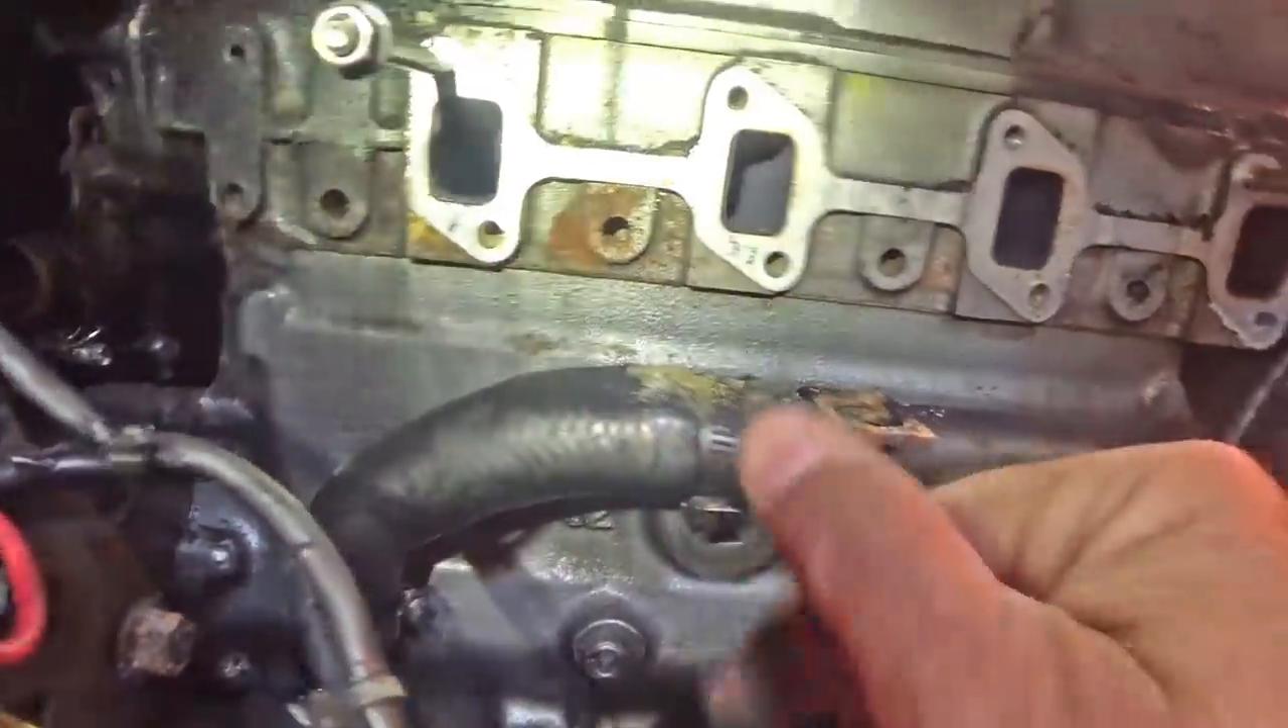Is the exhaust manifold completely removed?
Yes.